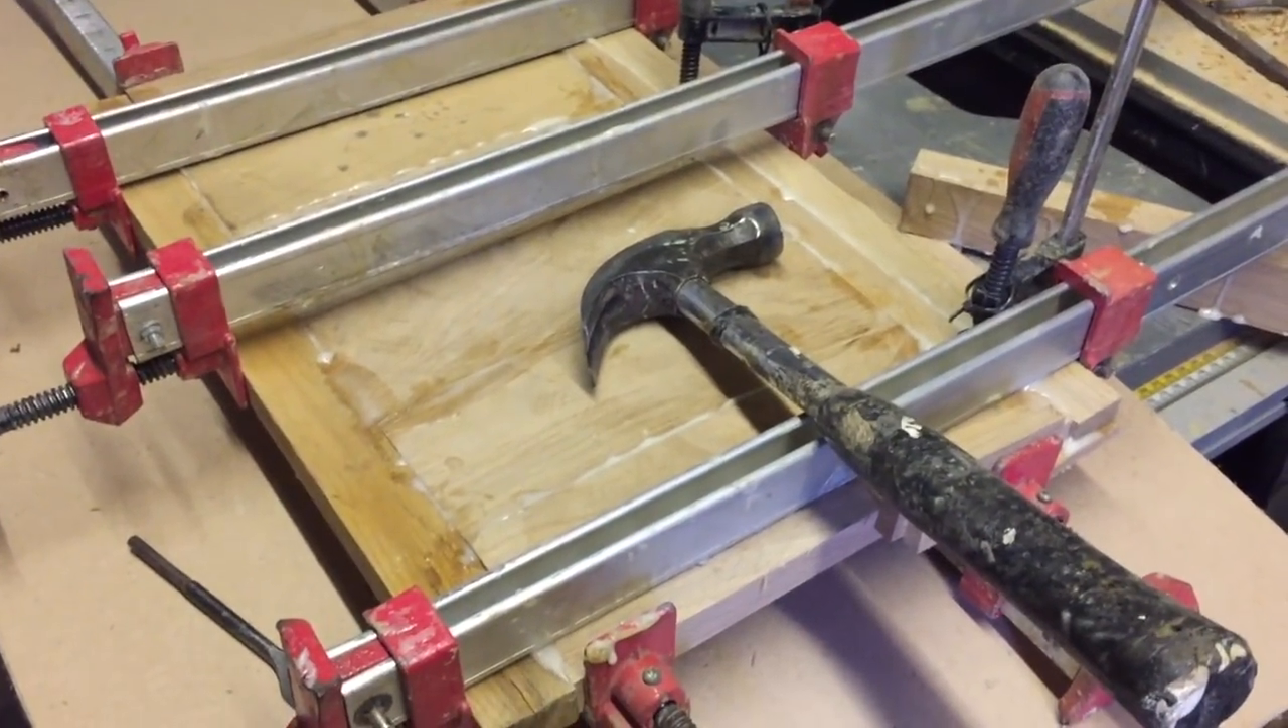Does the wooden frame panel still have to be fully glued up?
No.